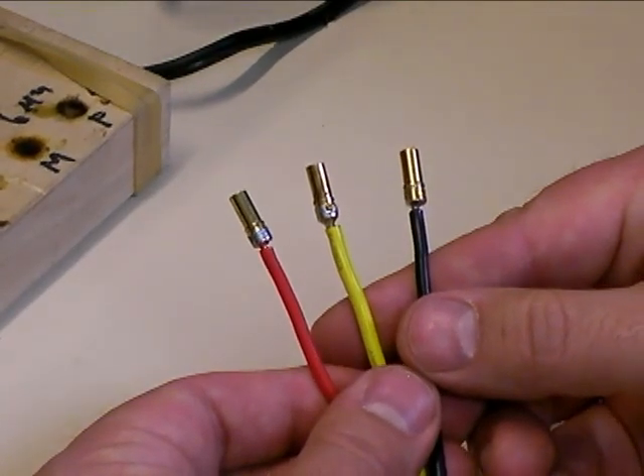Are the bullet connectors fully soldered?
Yes.